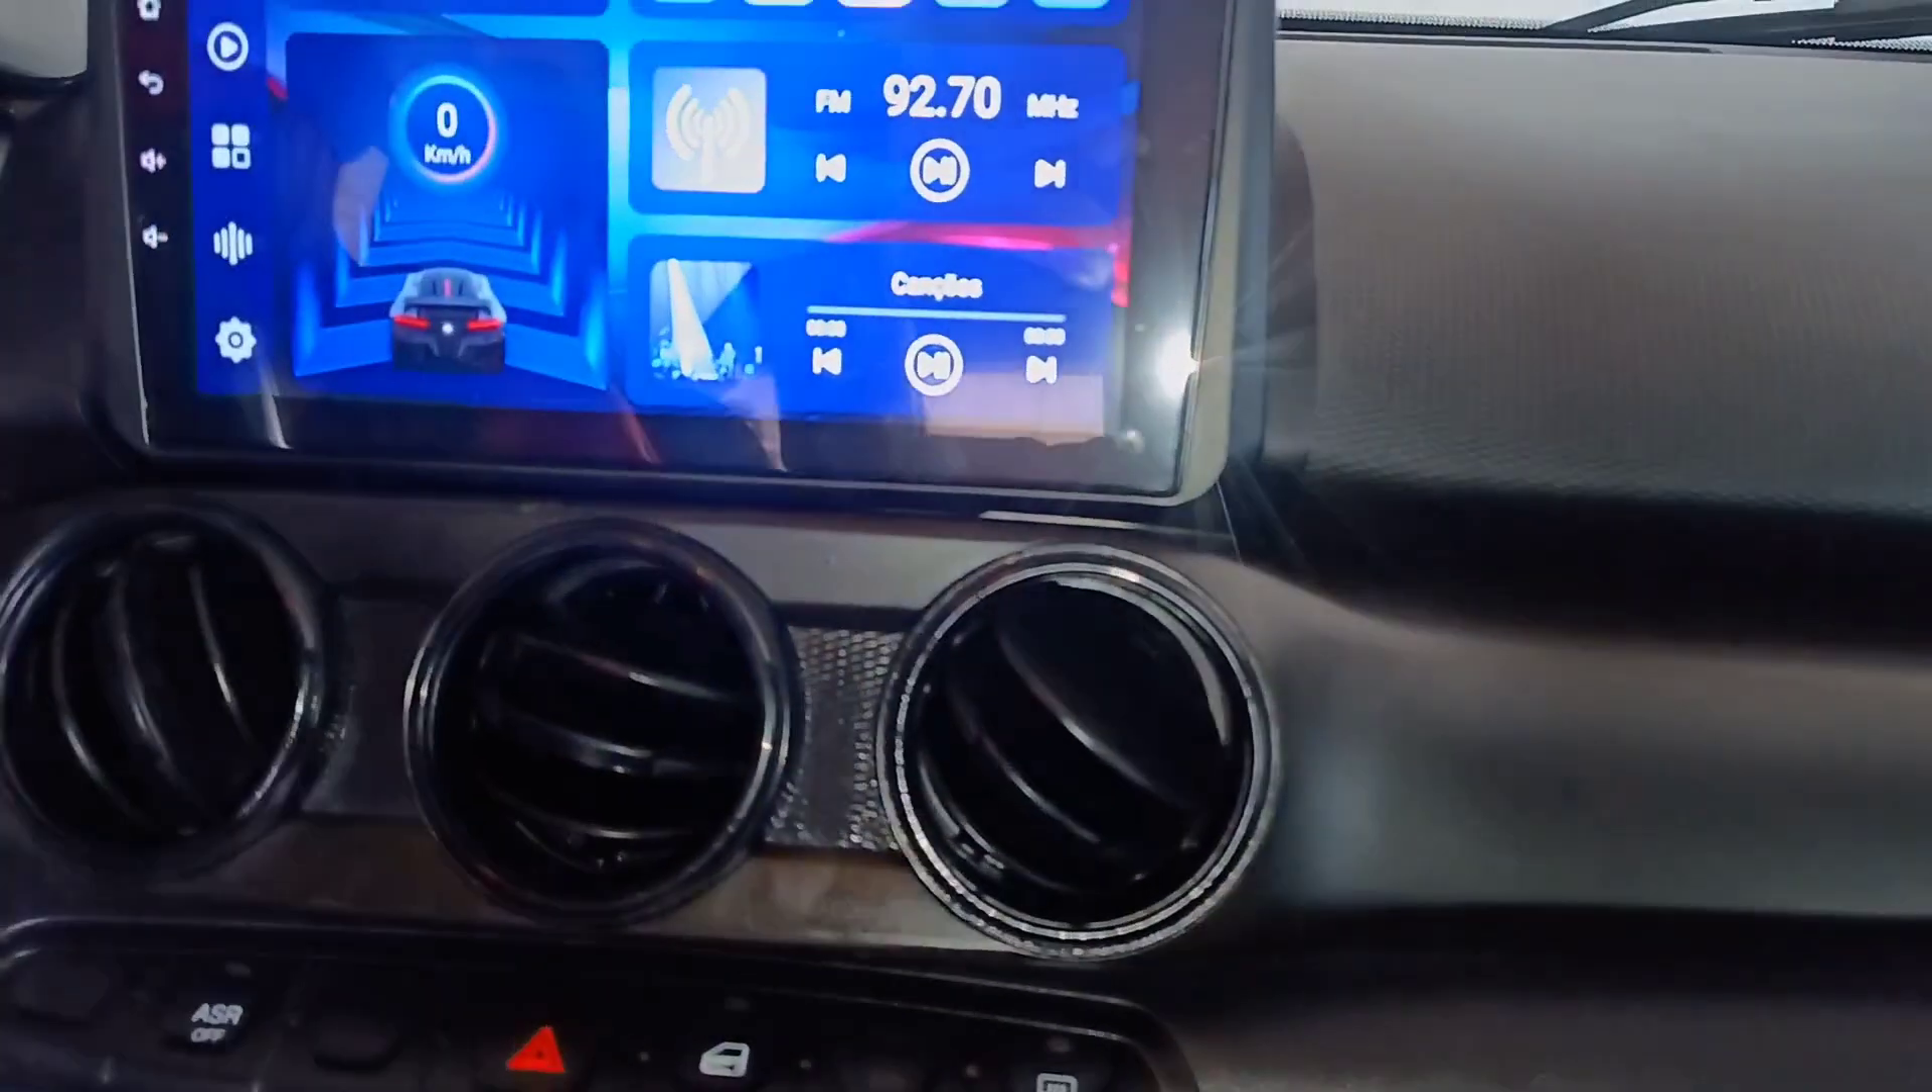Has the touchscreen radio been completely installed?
Yes.